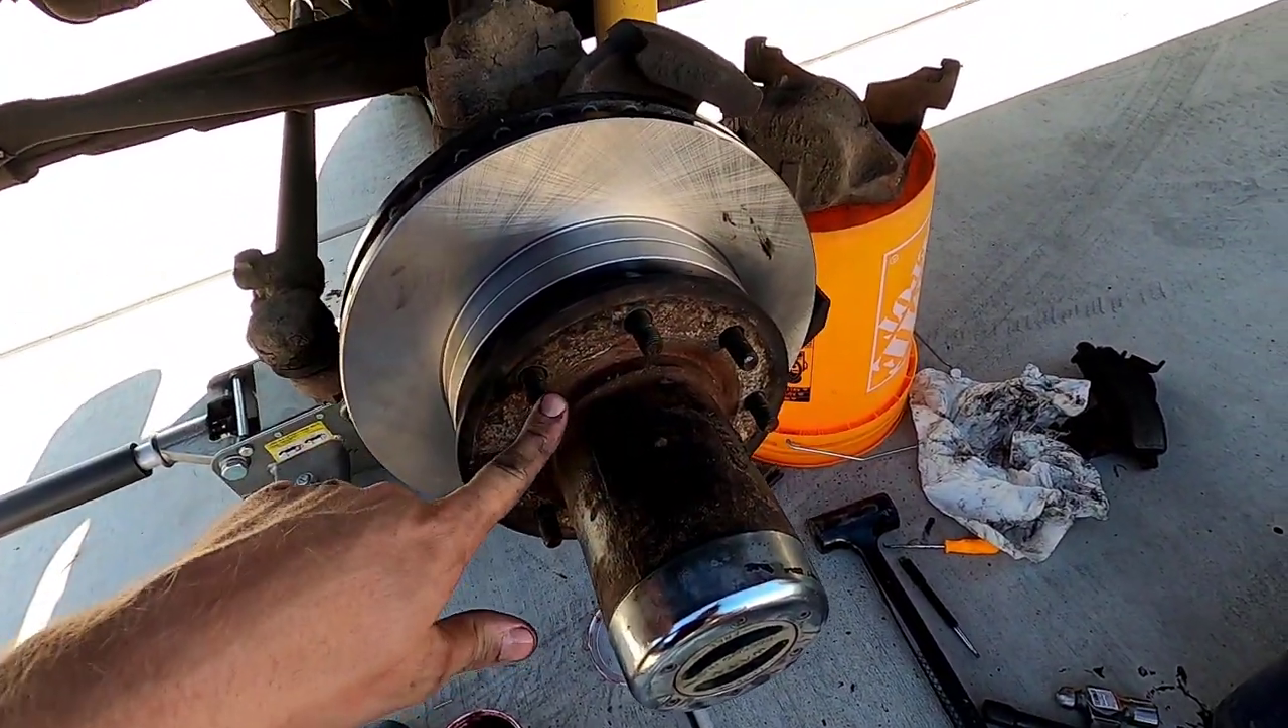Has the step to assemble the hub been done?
Yes.